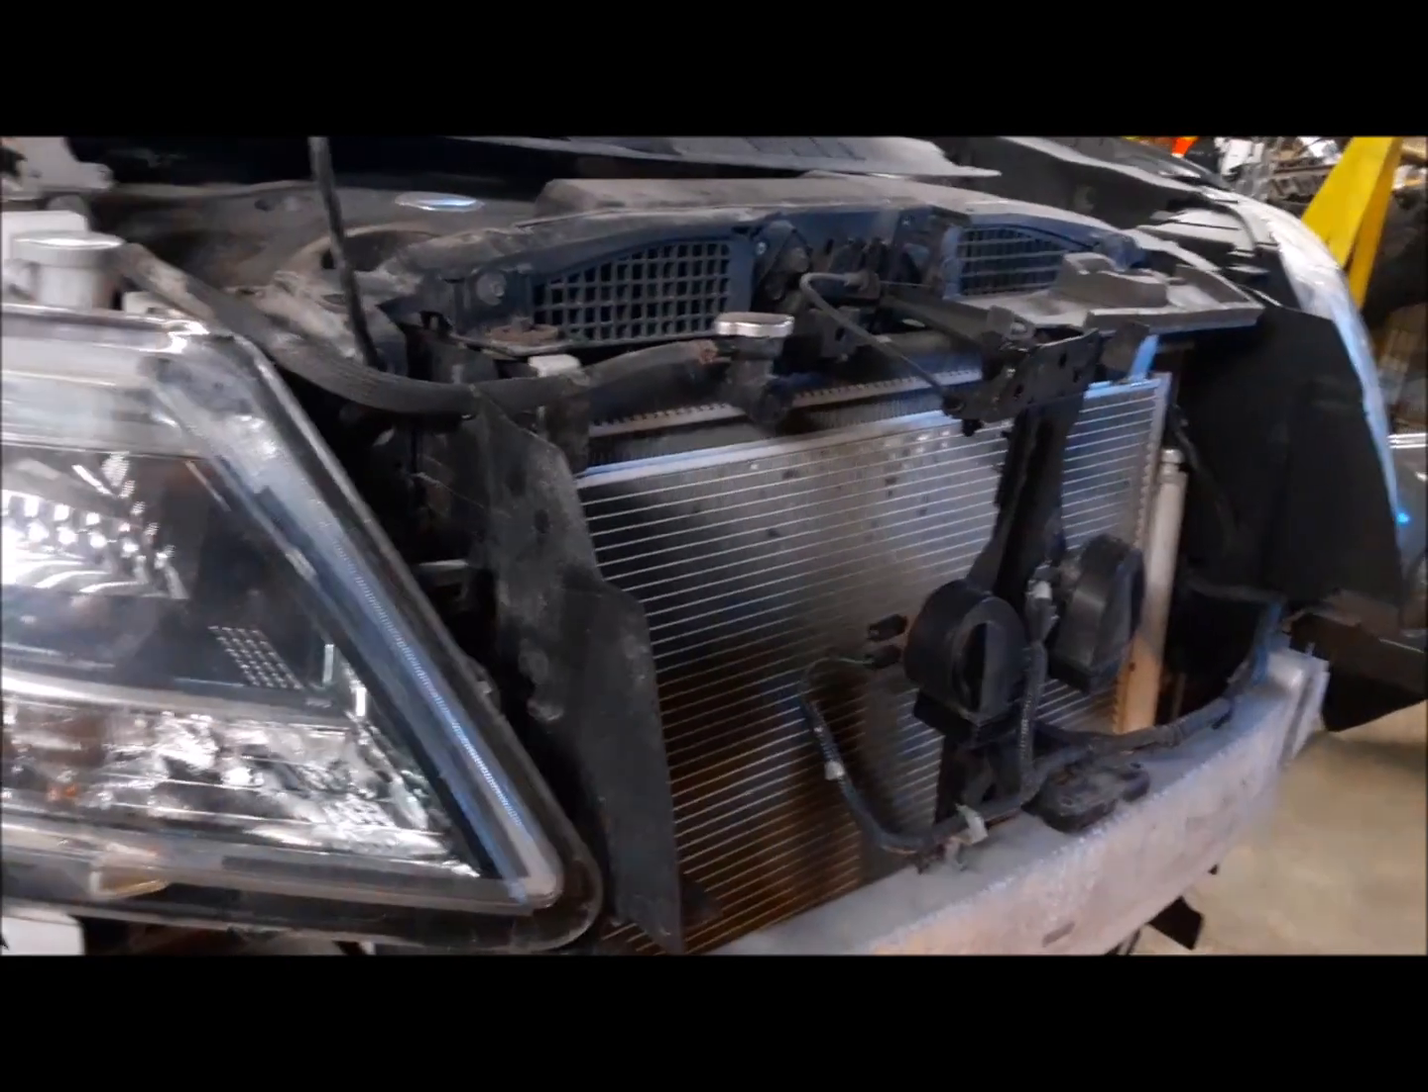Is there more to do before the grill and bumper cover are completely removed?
No.